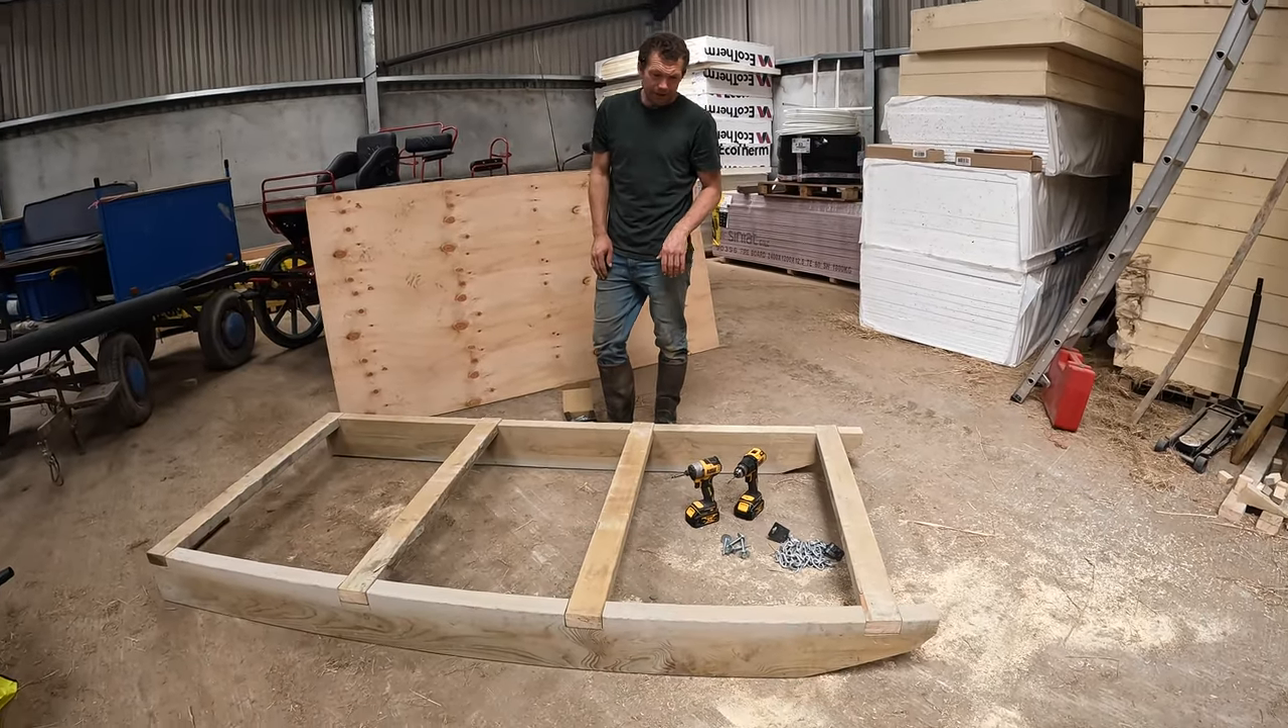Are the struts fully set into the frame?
Yes.